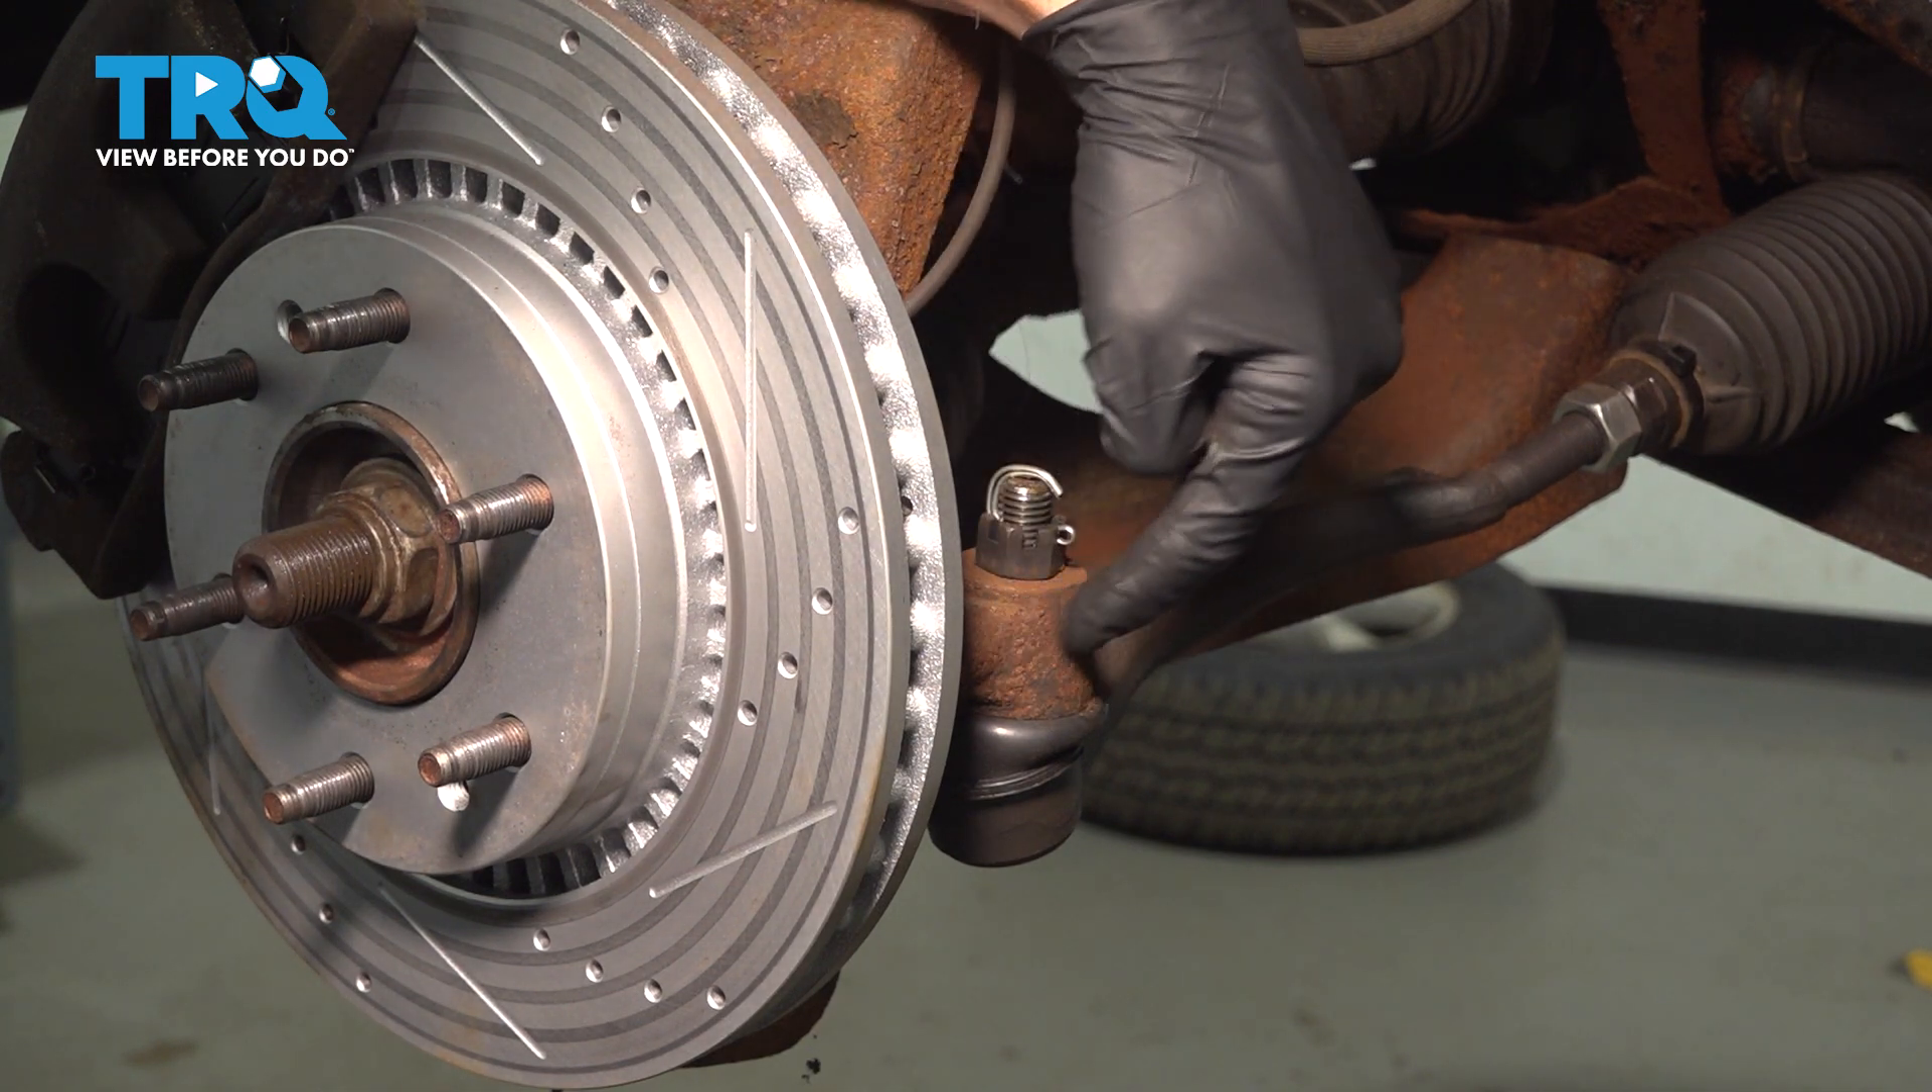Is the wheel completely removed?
Yes.